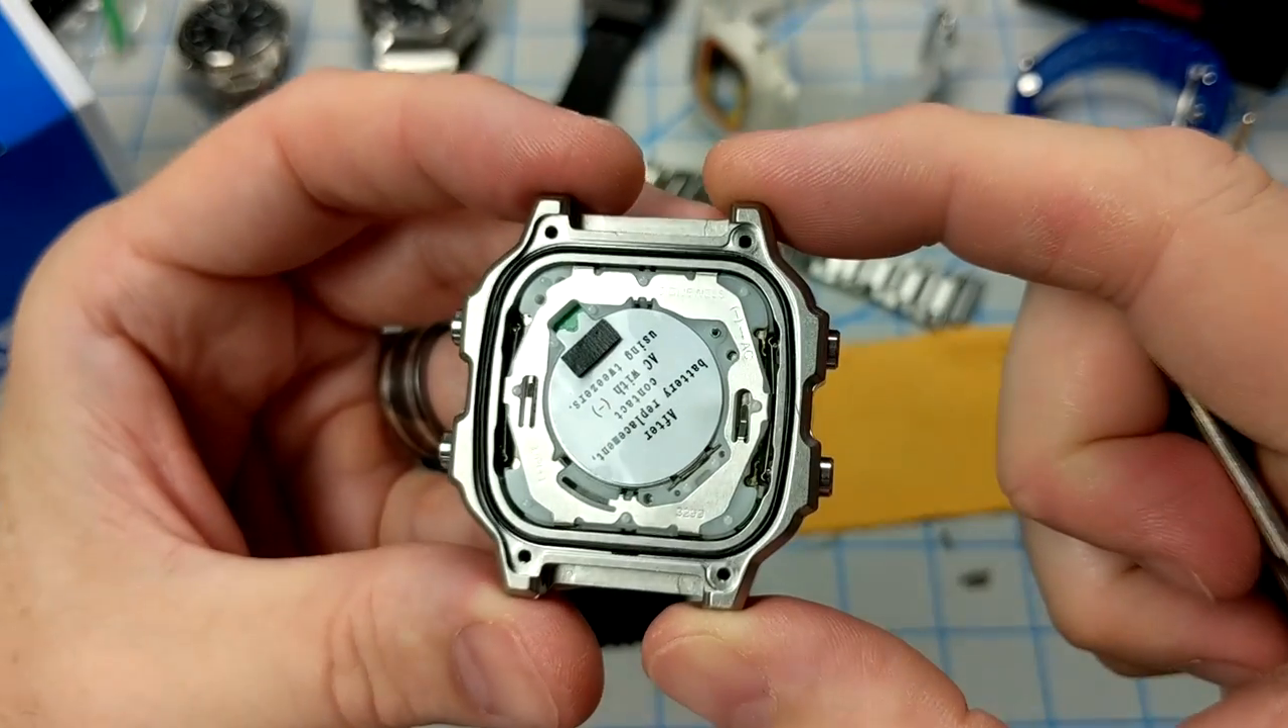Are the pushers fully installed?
Yes.